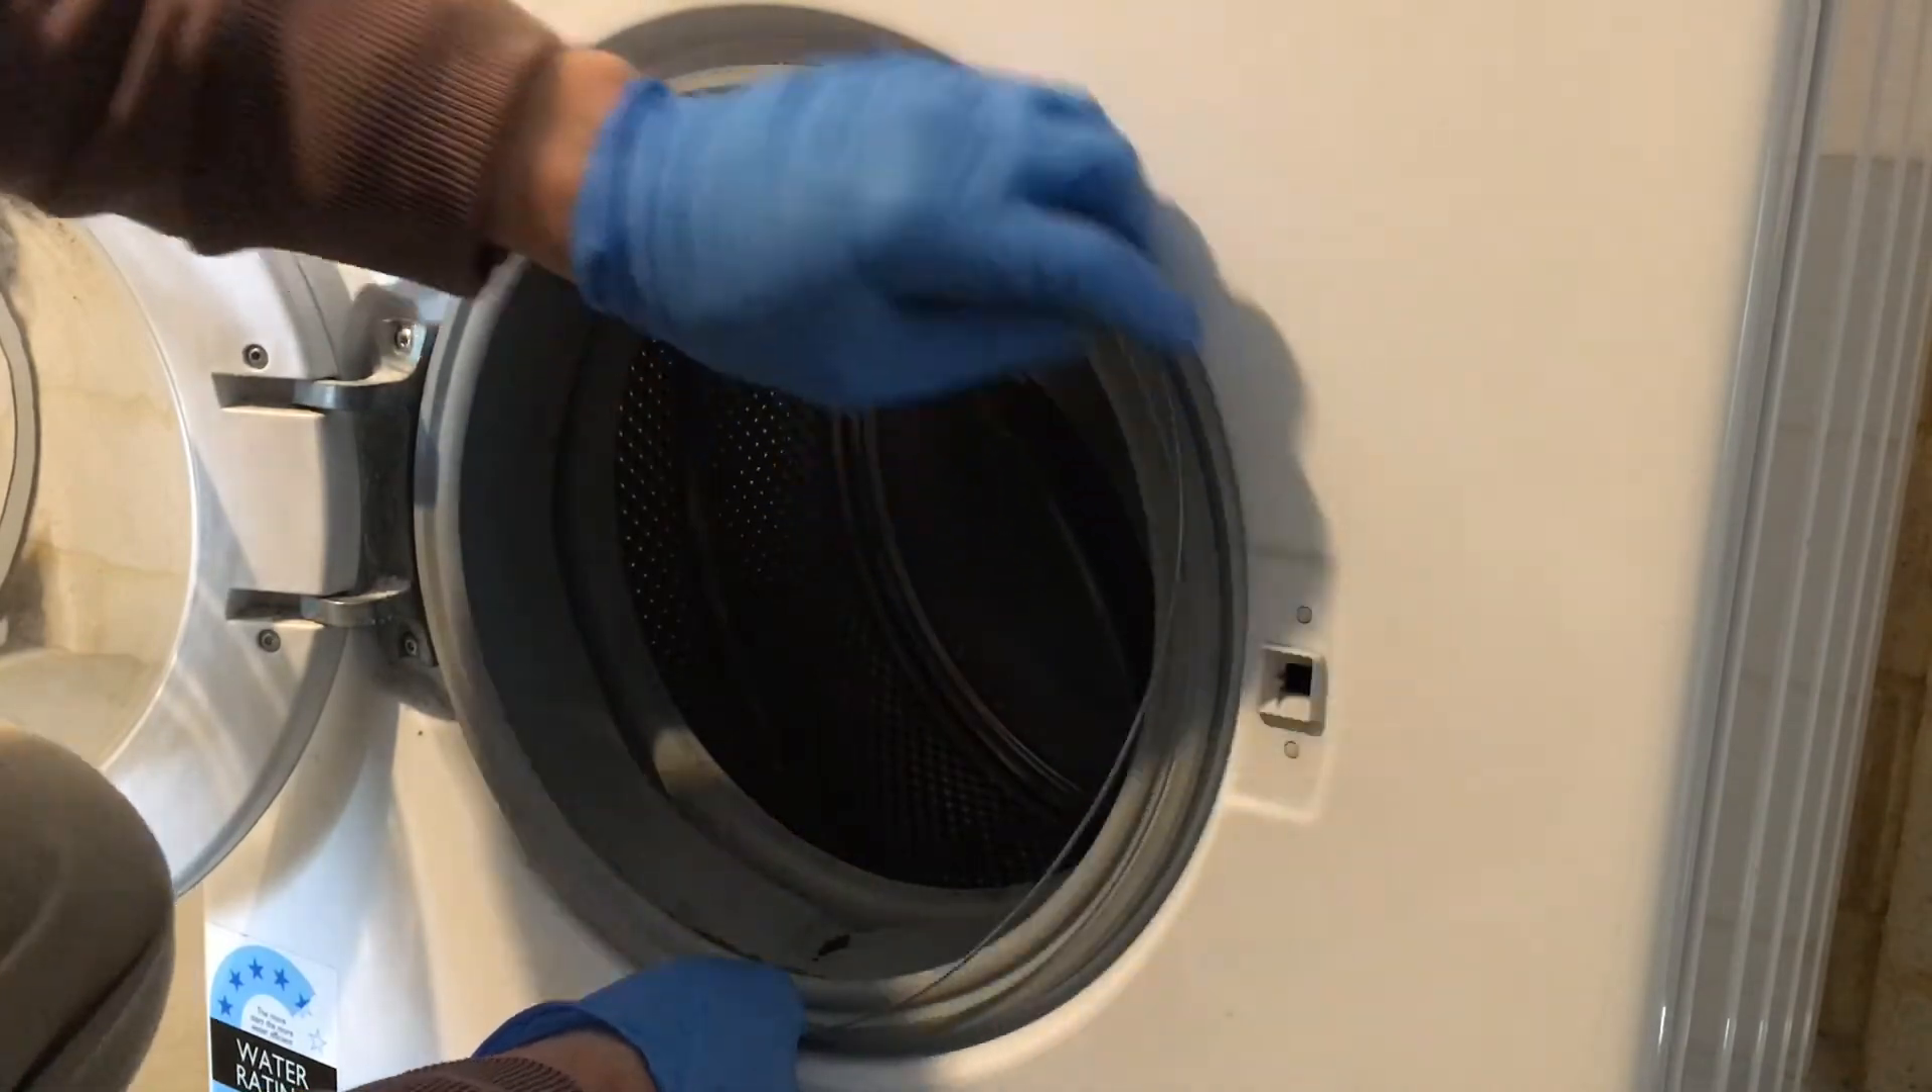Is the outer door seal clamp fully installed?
No.